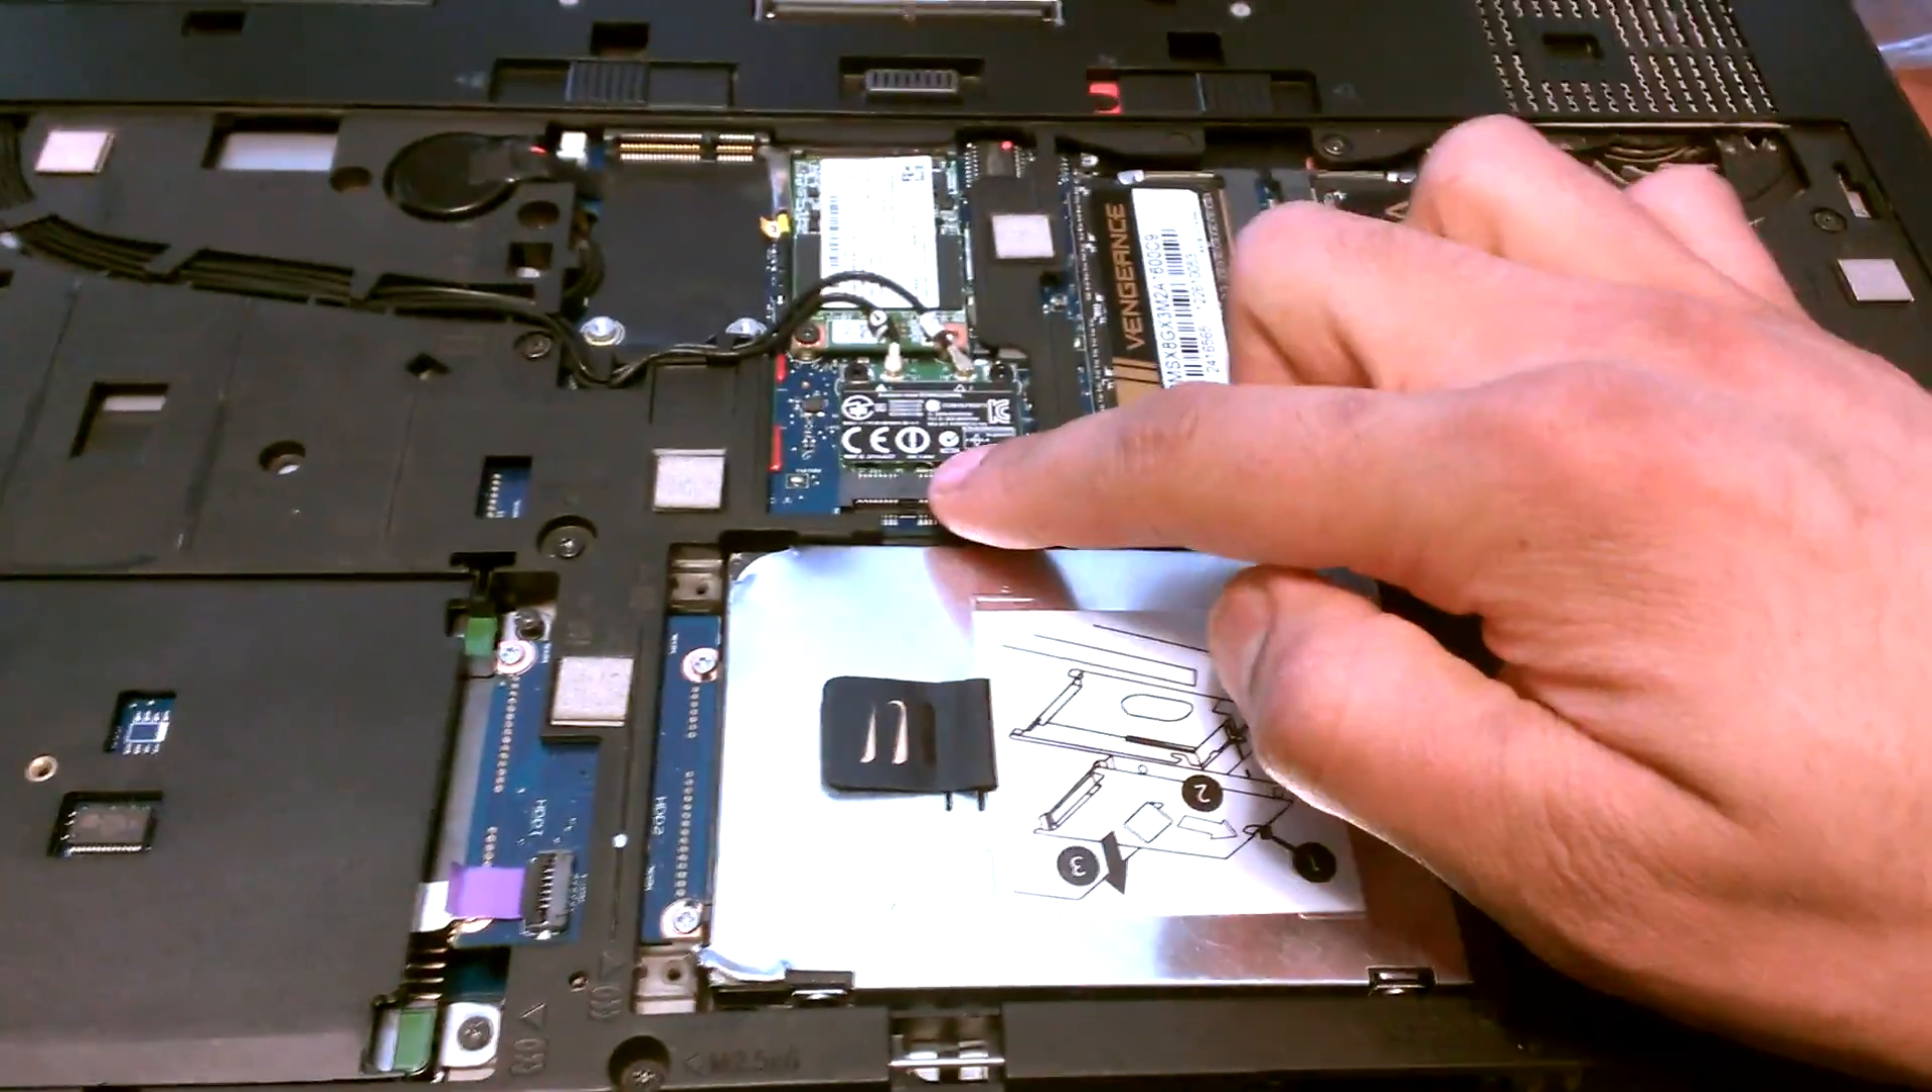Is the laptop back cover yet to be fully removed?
No.